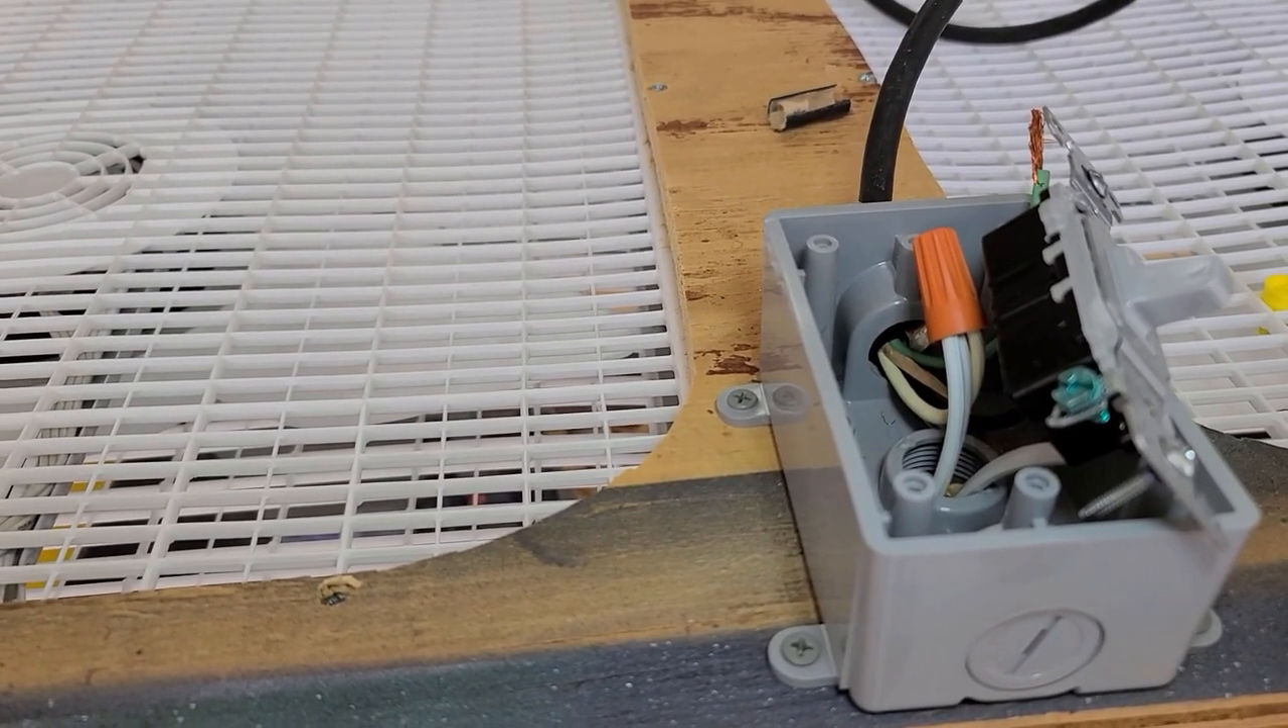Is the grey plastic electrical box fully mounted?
Yes.